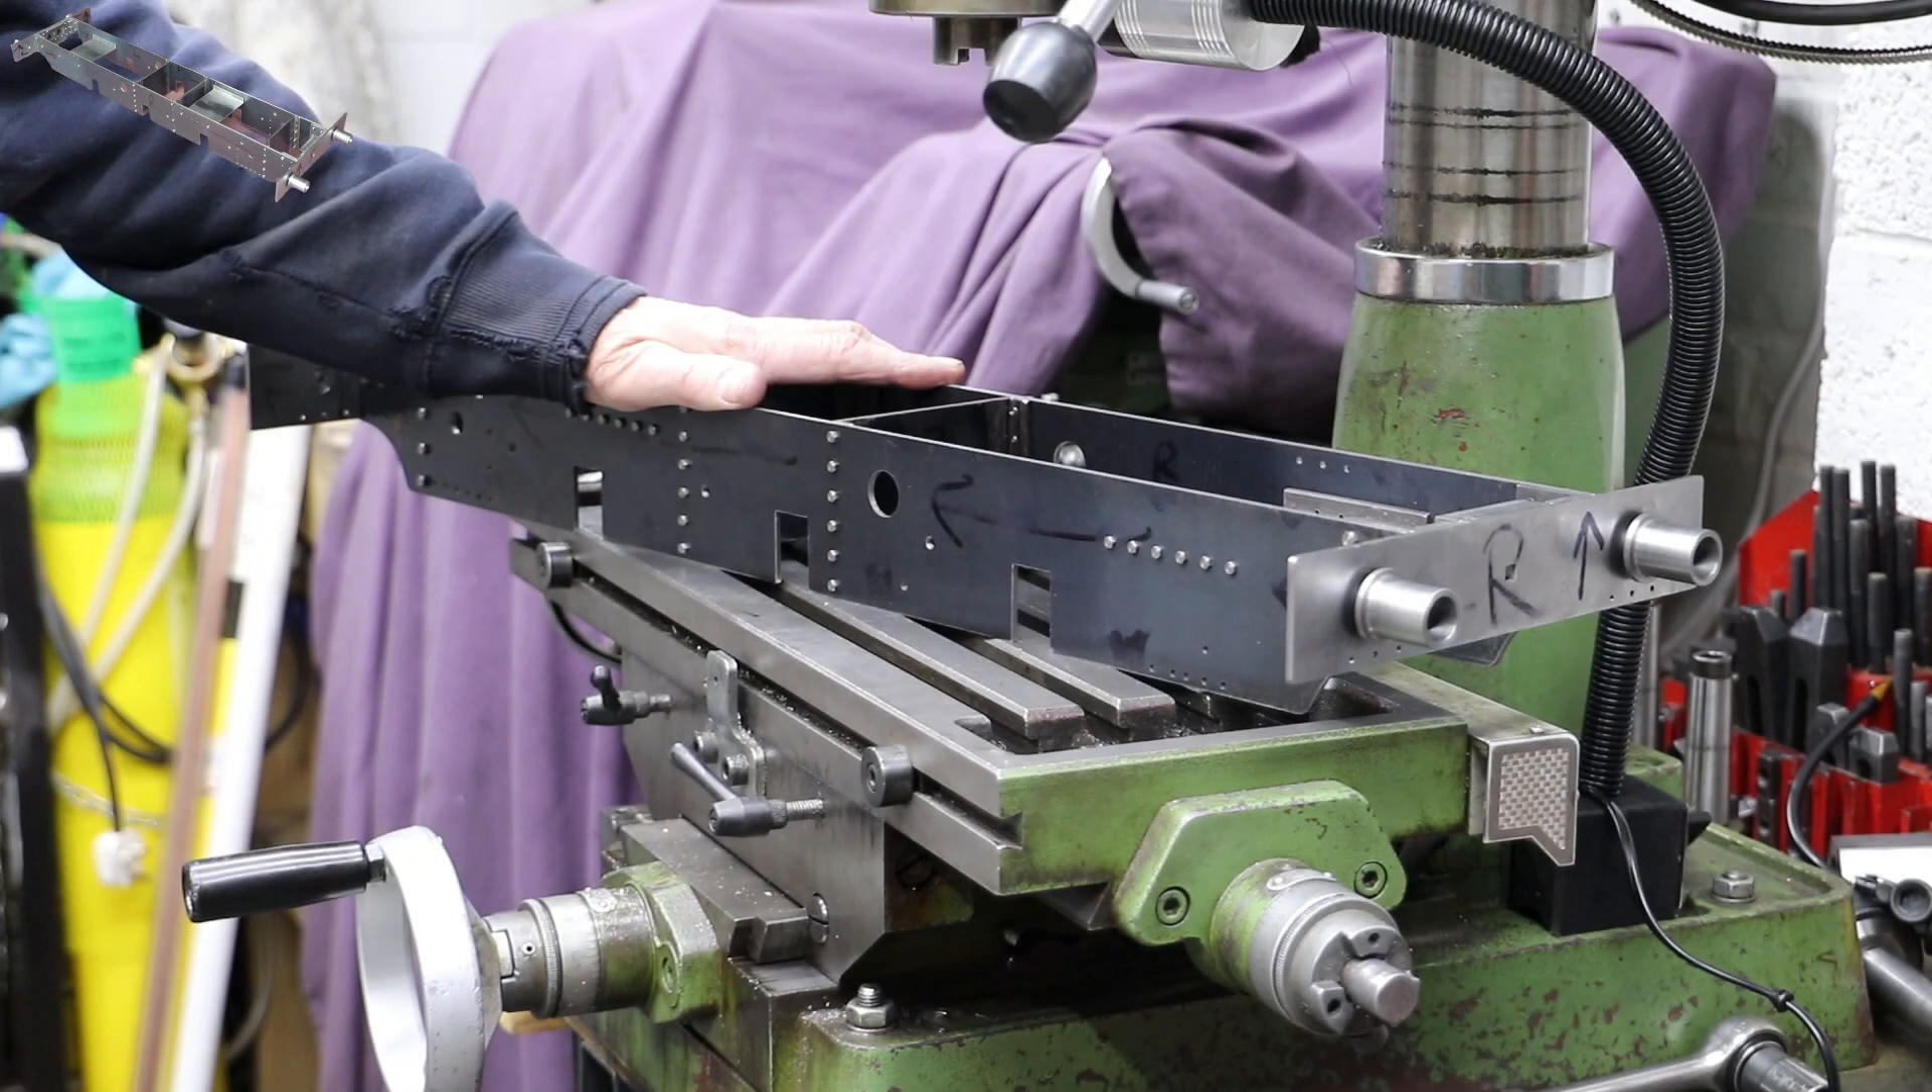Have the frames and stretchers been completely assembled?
Yes.